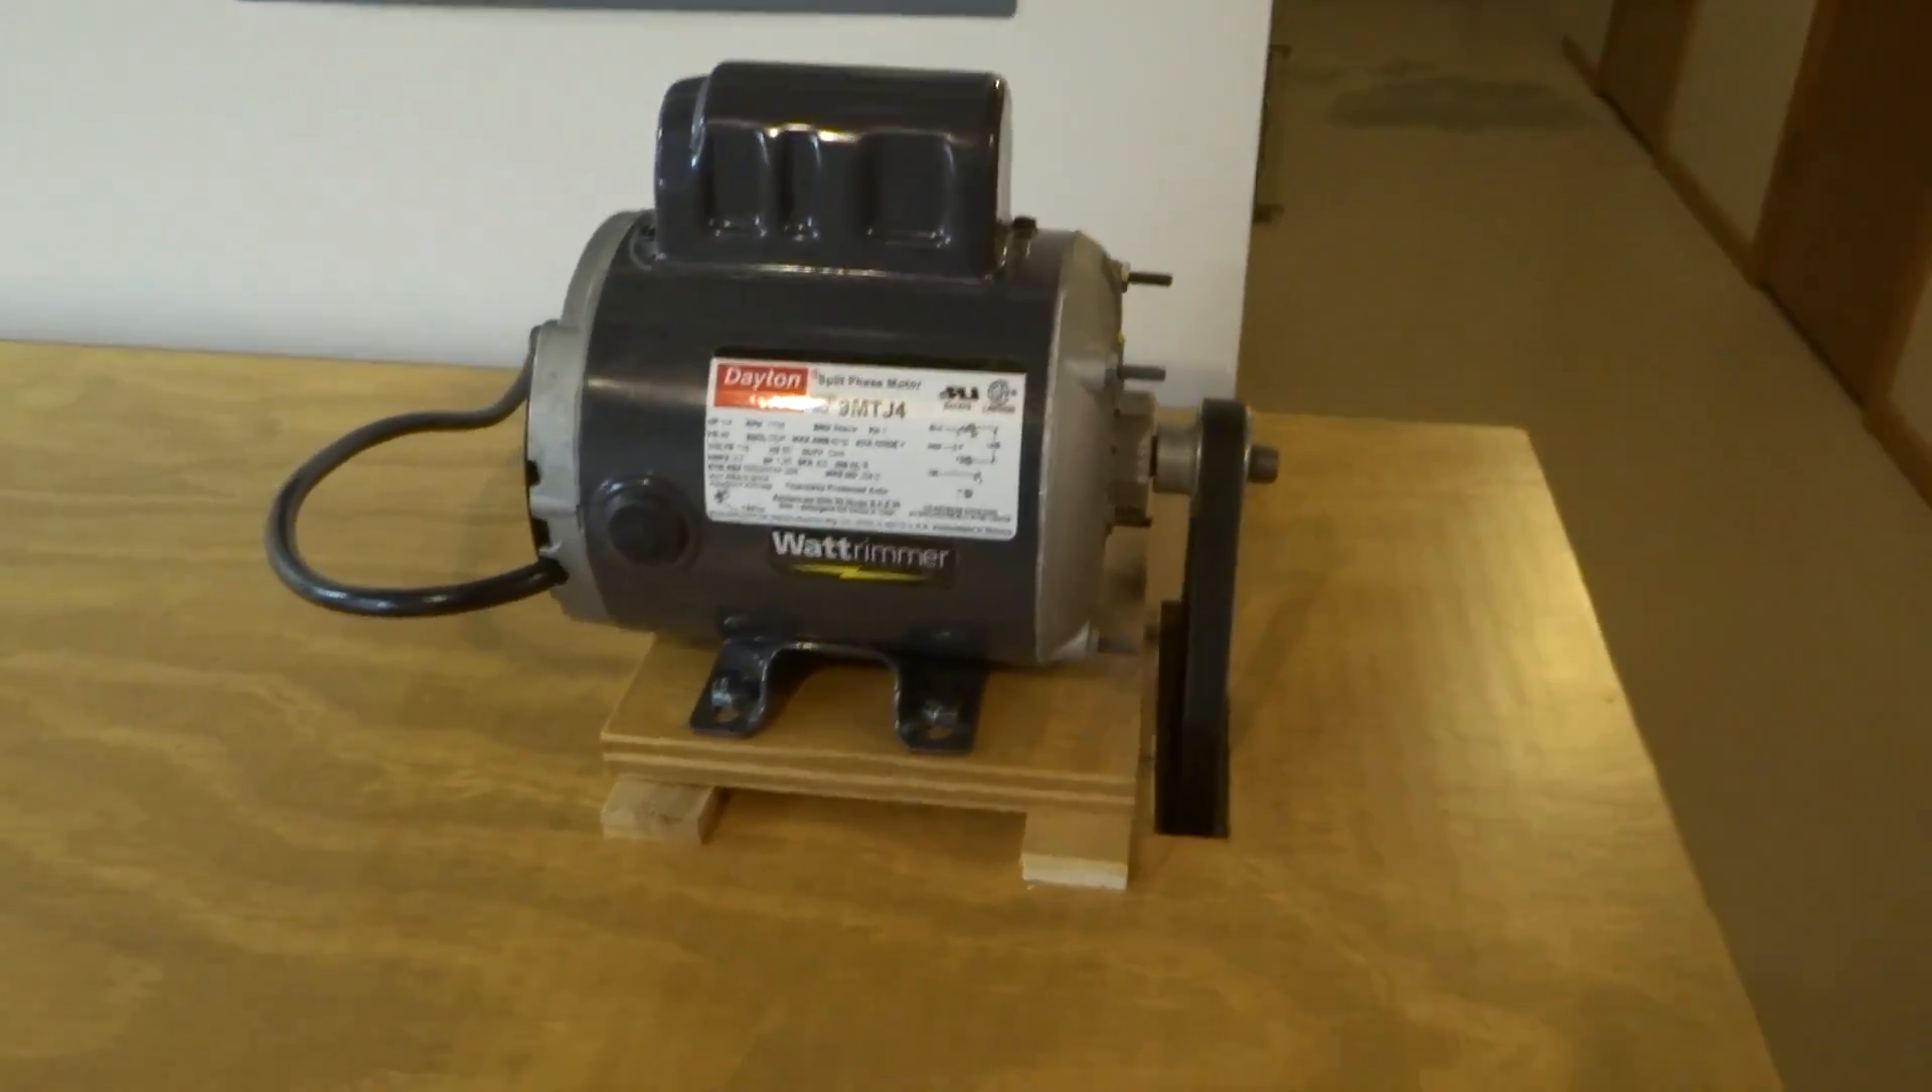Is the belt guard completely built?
No.